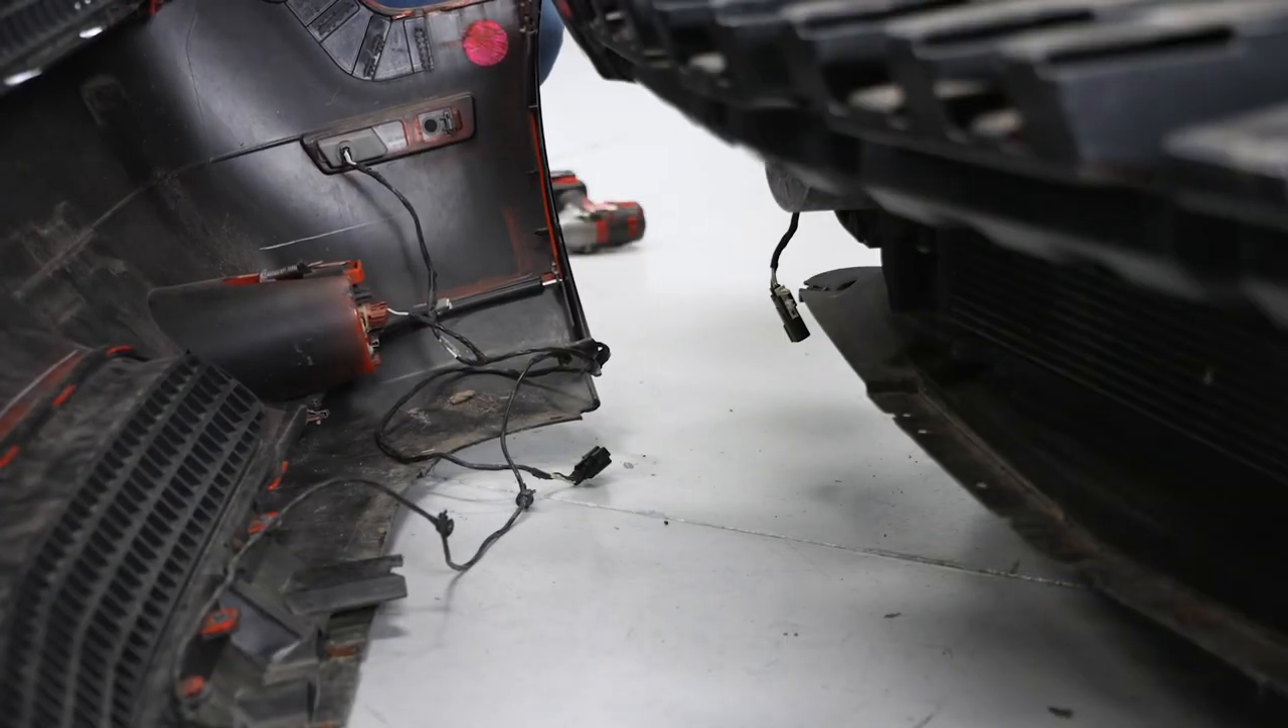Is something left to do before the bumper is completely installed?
Yes.